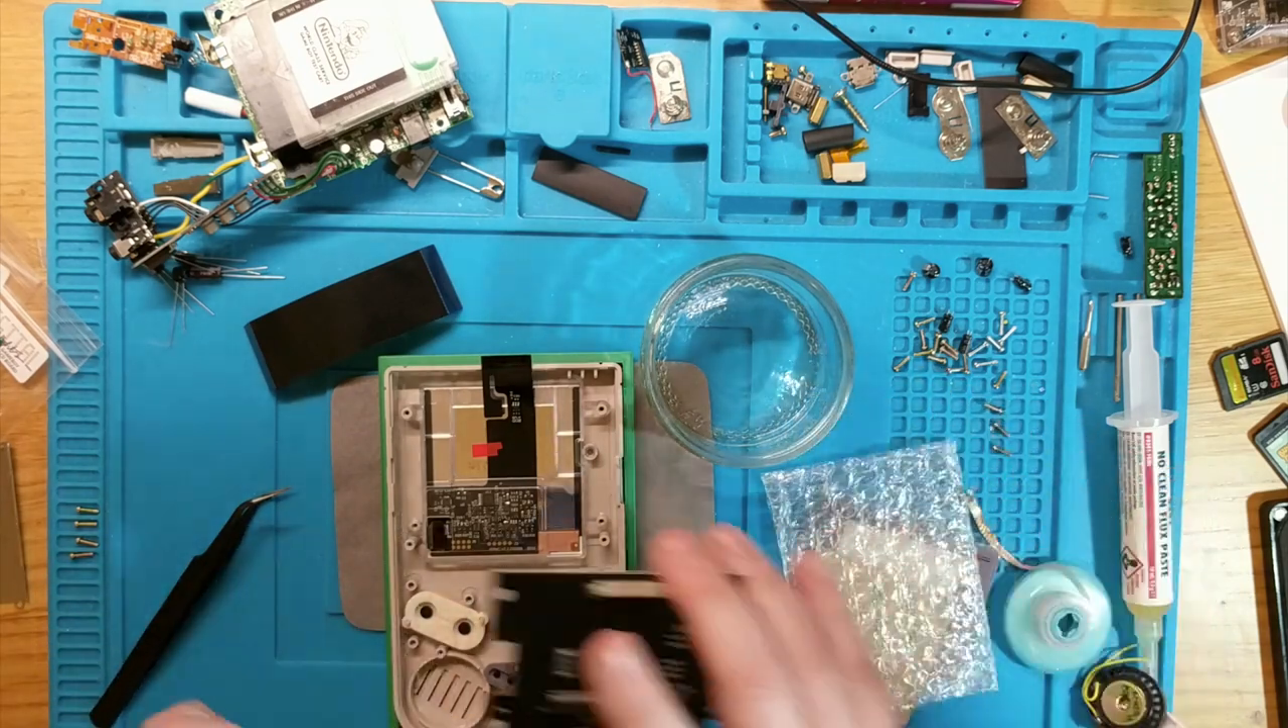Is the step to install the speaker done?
No.